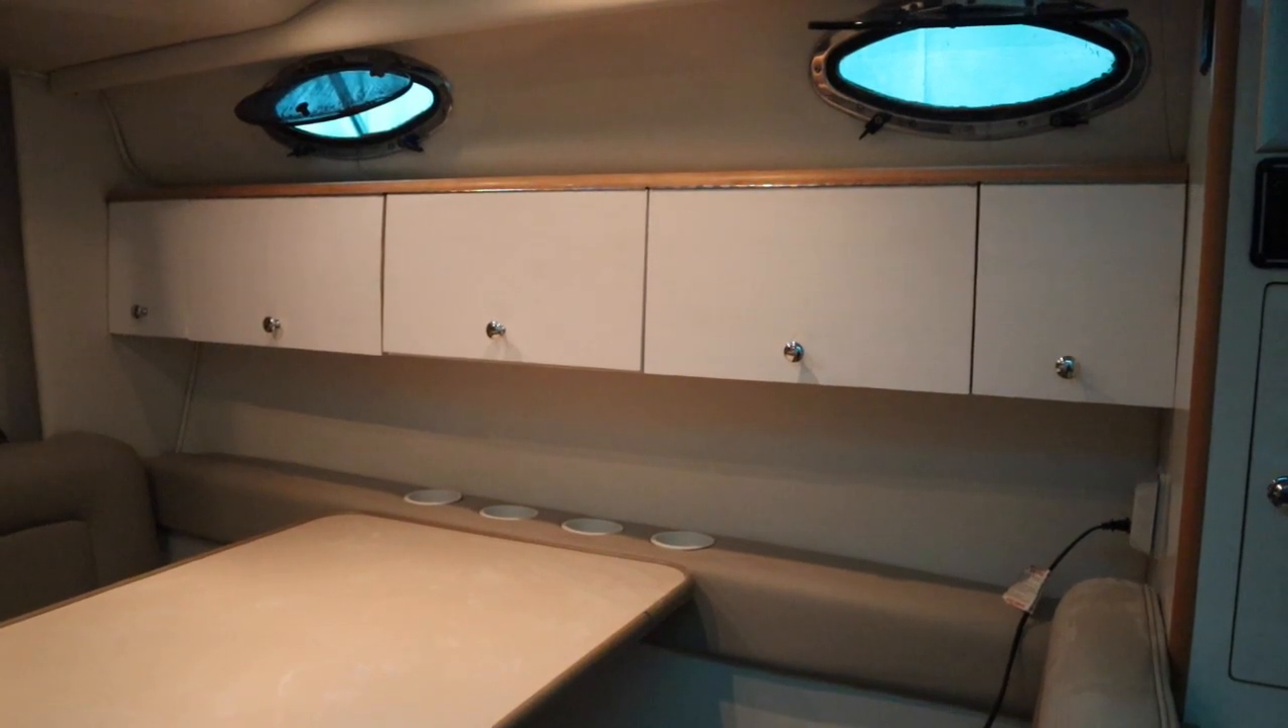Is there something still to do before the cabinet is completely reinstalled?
No.